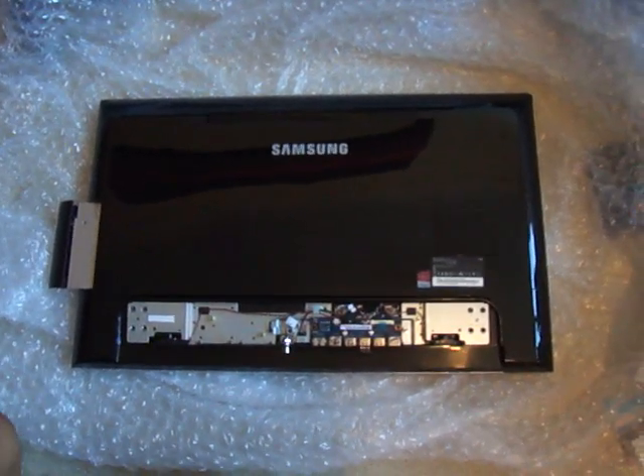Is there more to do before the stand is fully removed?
No.